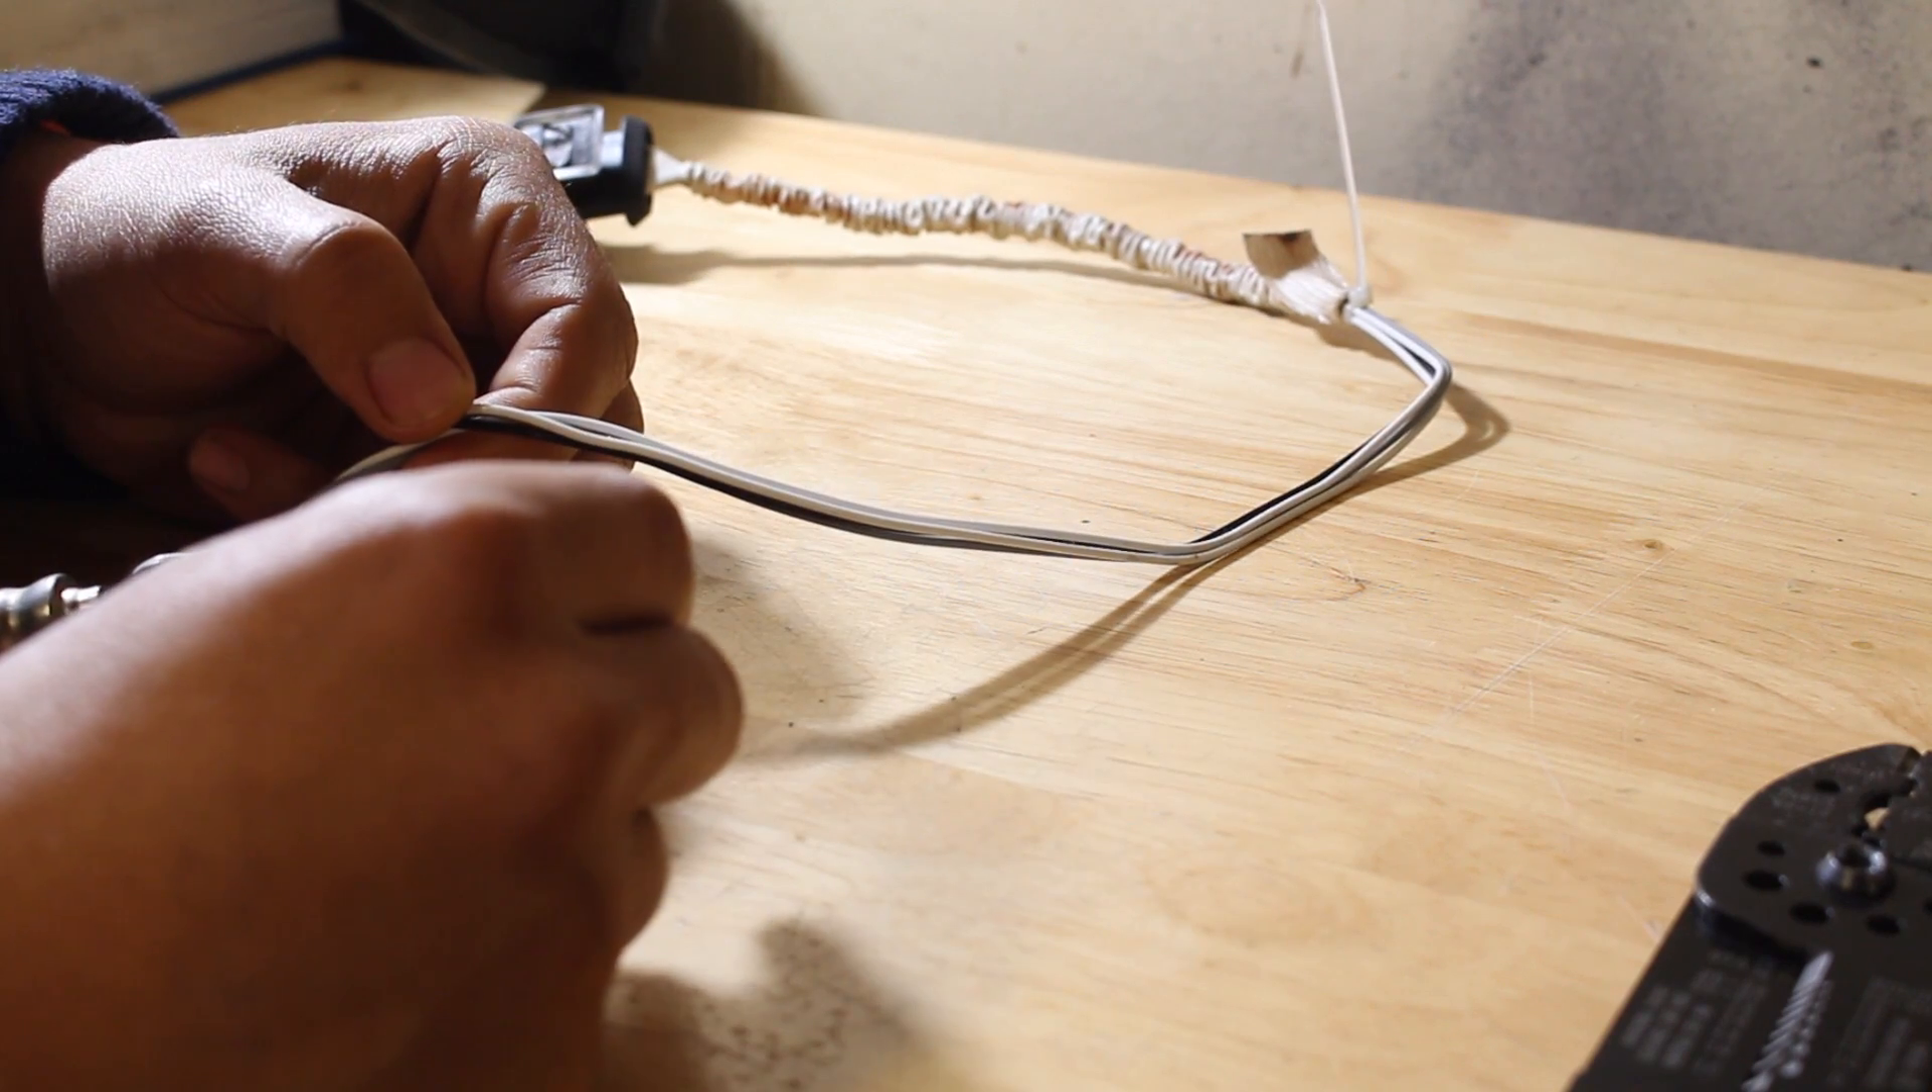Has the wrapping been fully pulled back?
Yes.